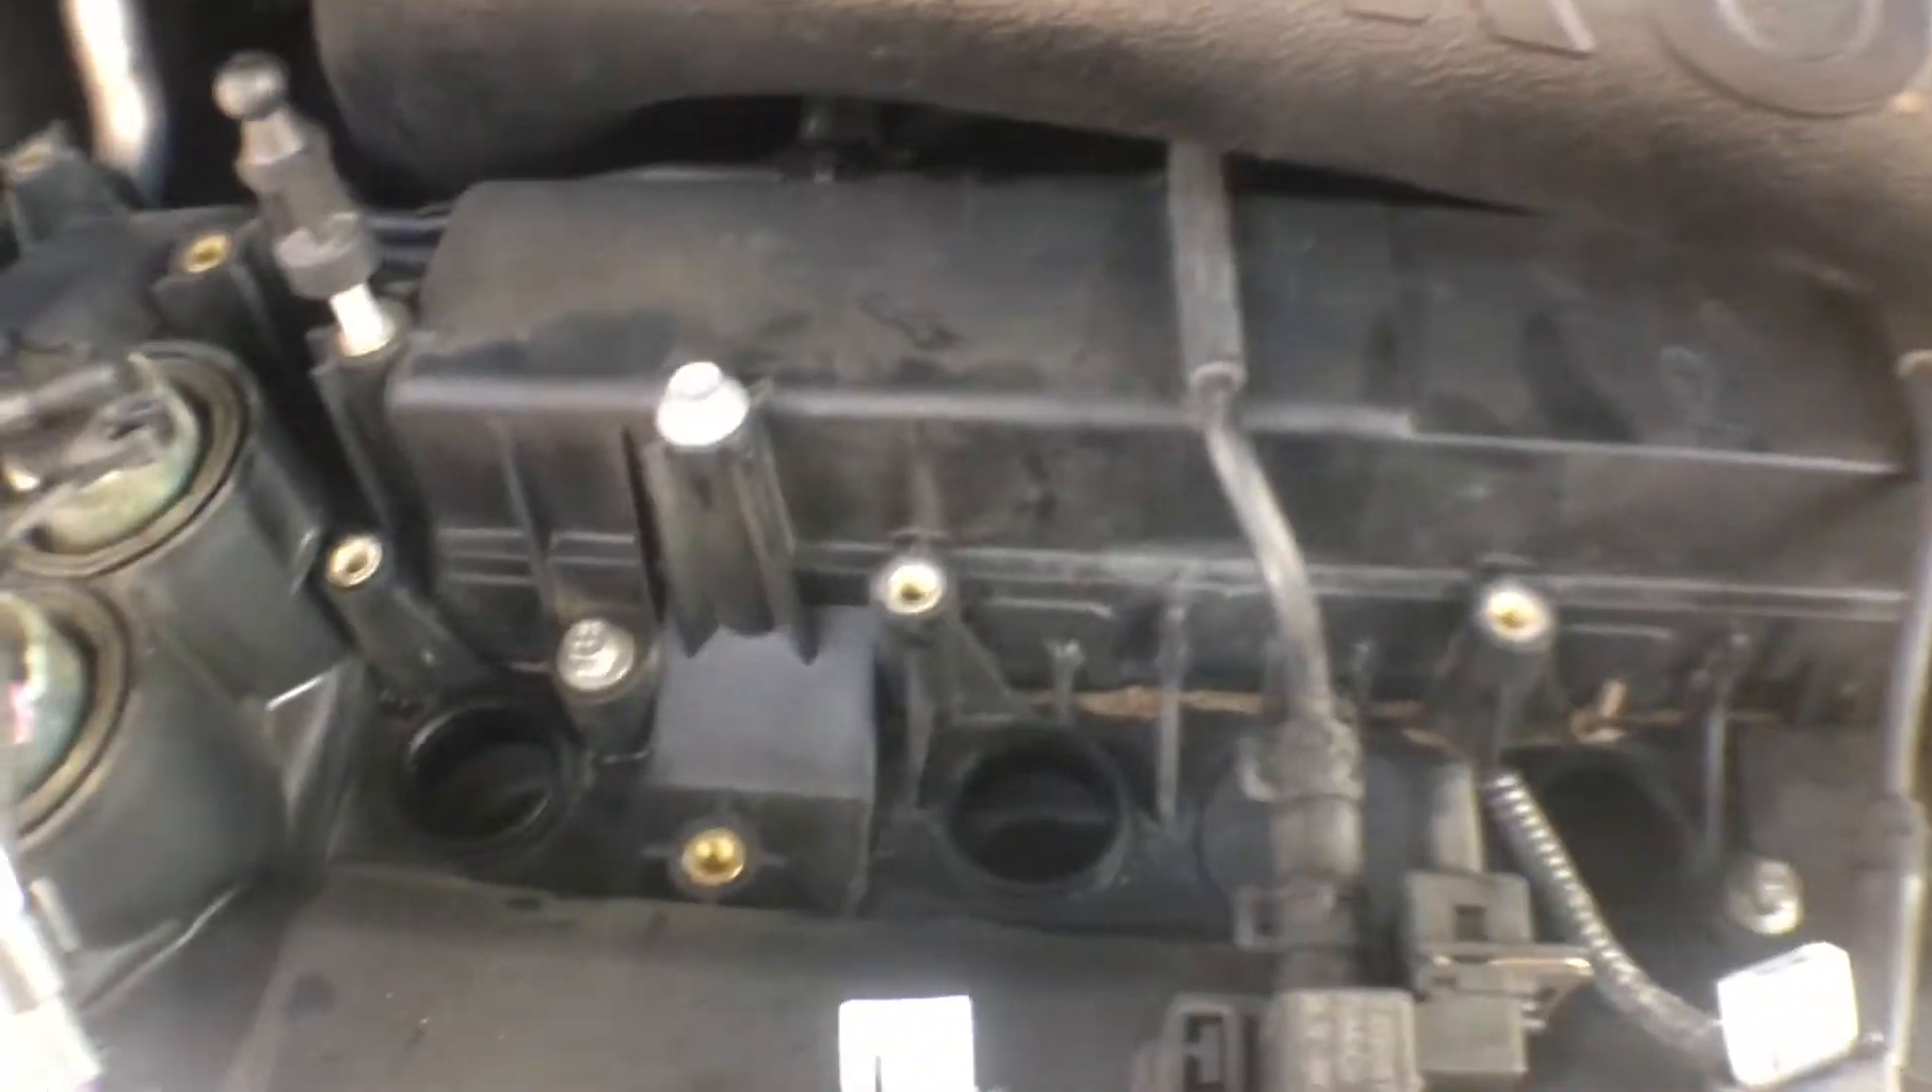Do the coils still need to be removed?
No.